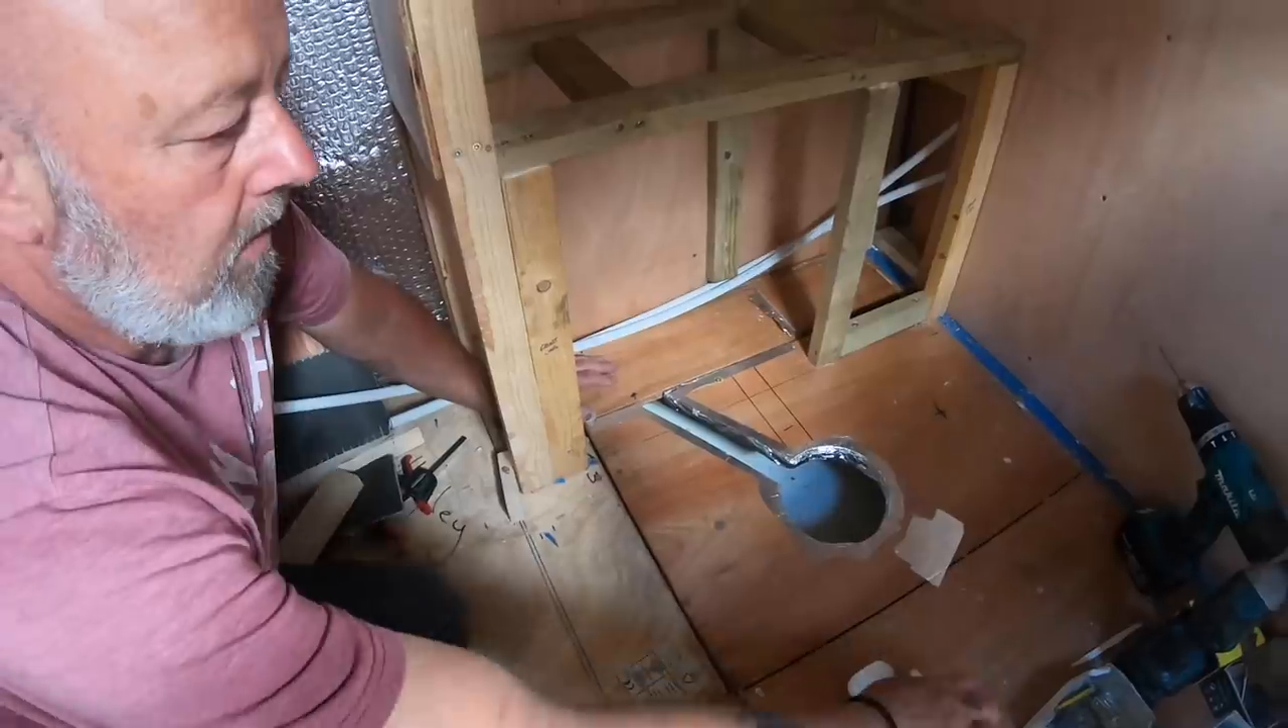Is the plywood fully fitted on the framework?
No.